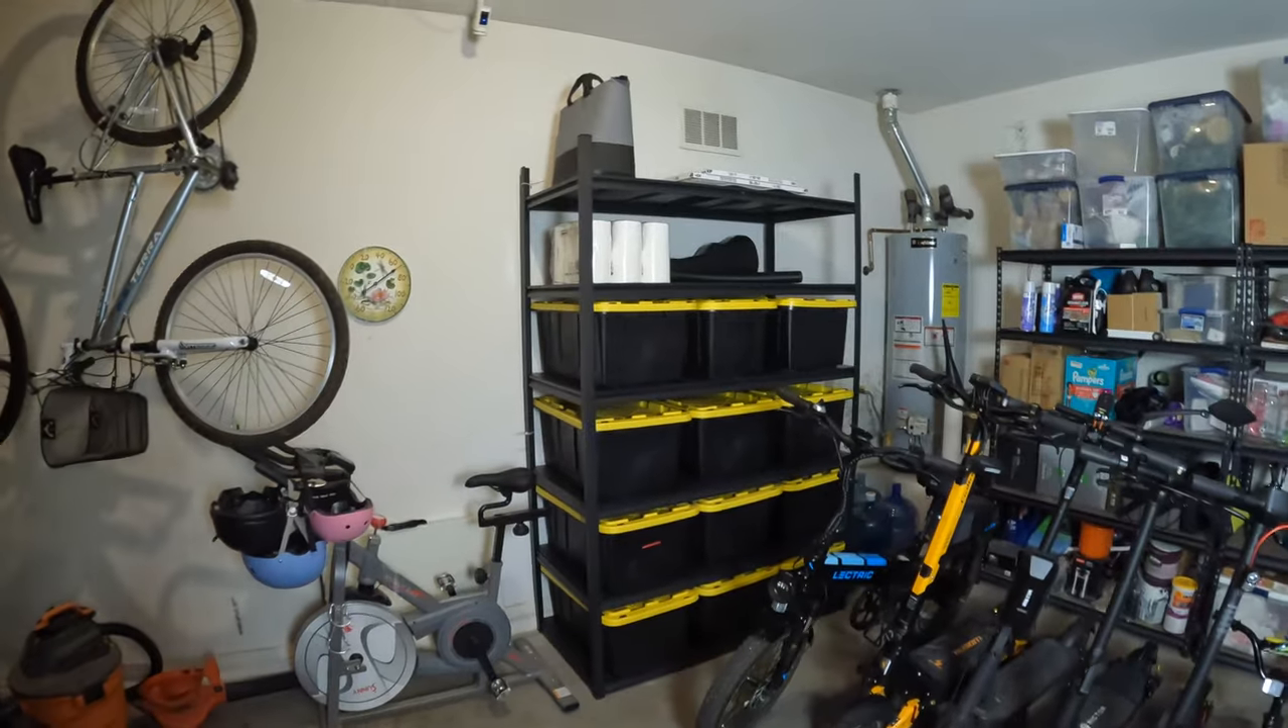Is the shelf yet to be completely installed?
No.